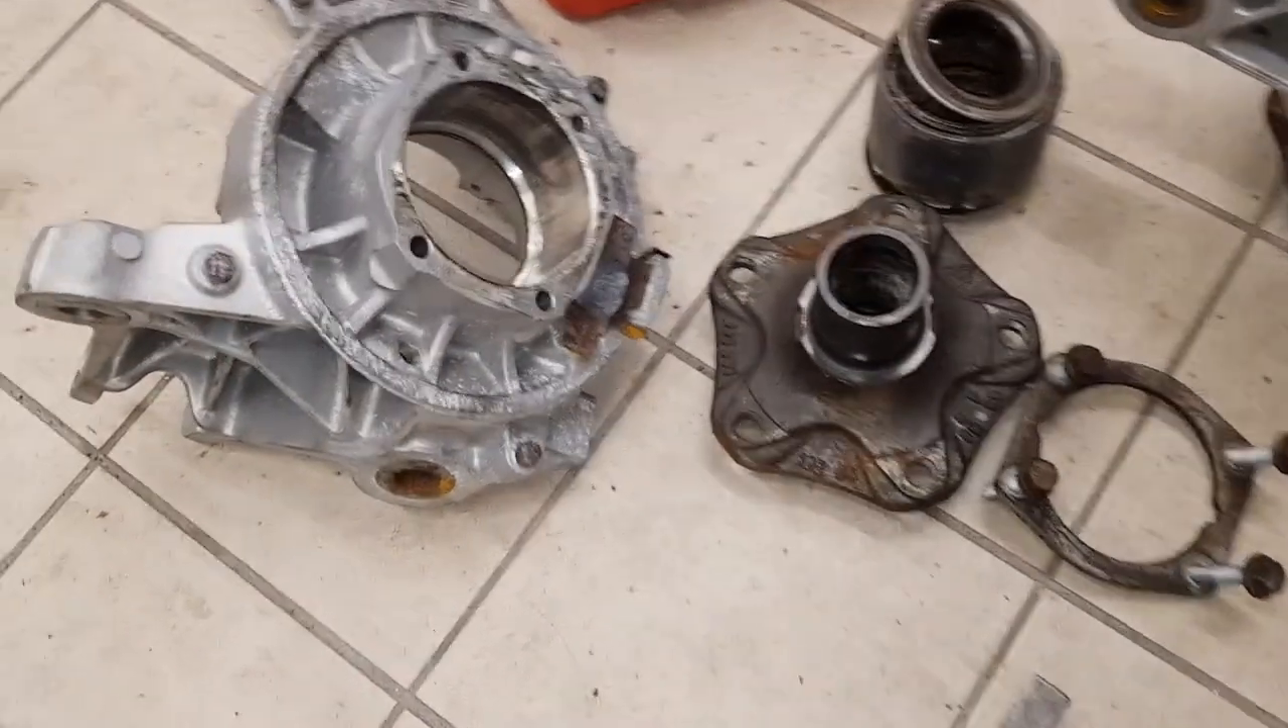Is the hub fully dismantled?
Yes.